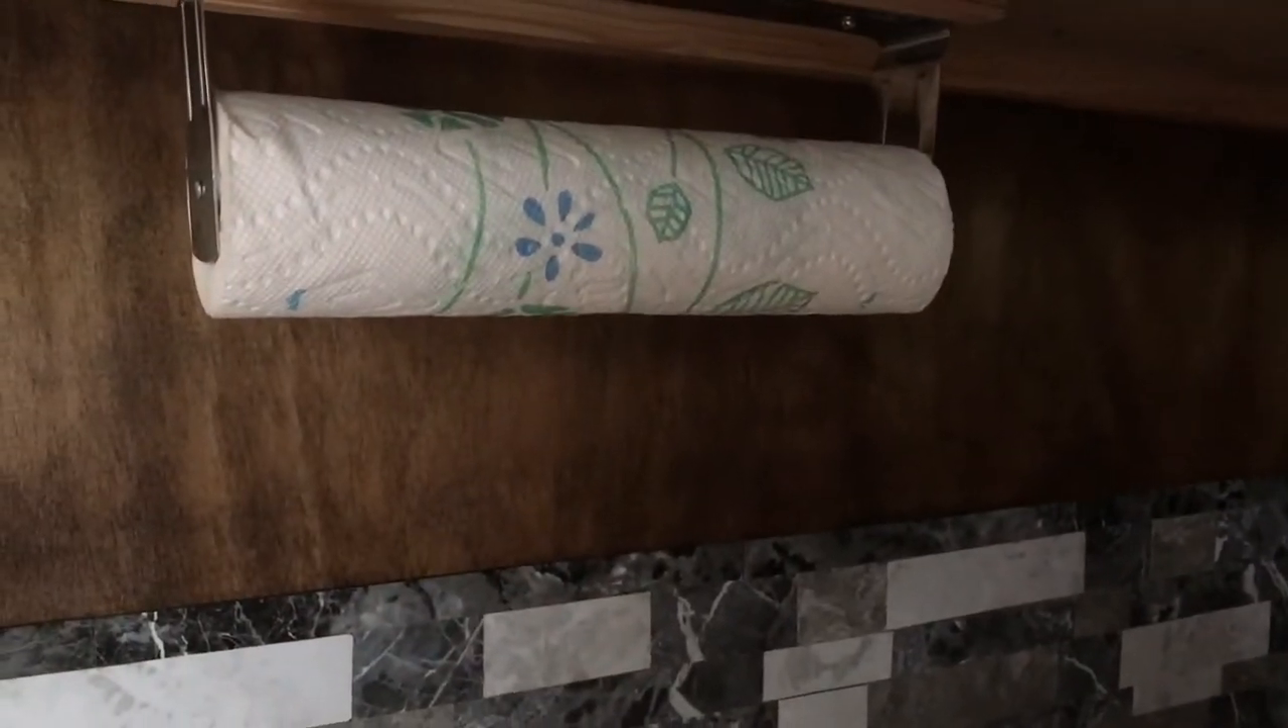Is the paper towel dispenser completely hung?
Yes.